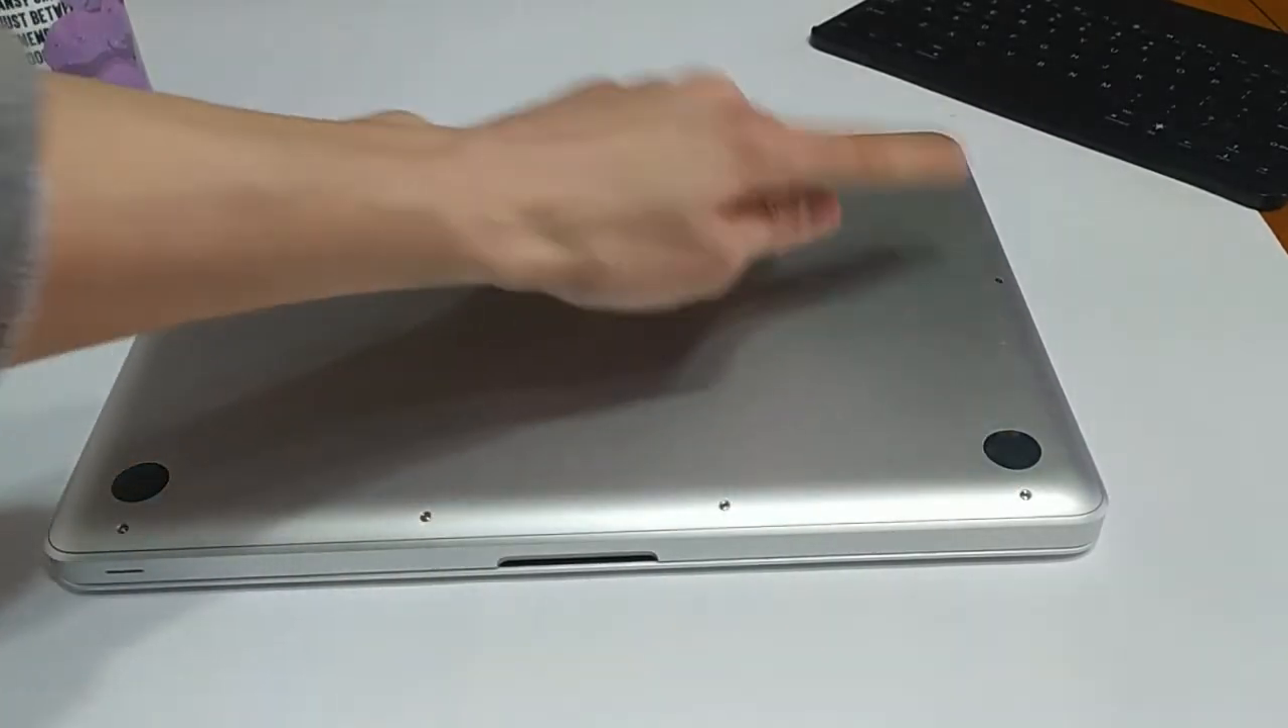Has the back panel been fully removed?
No.